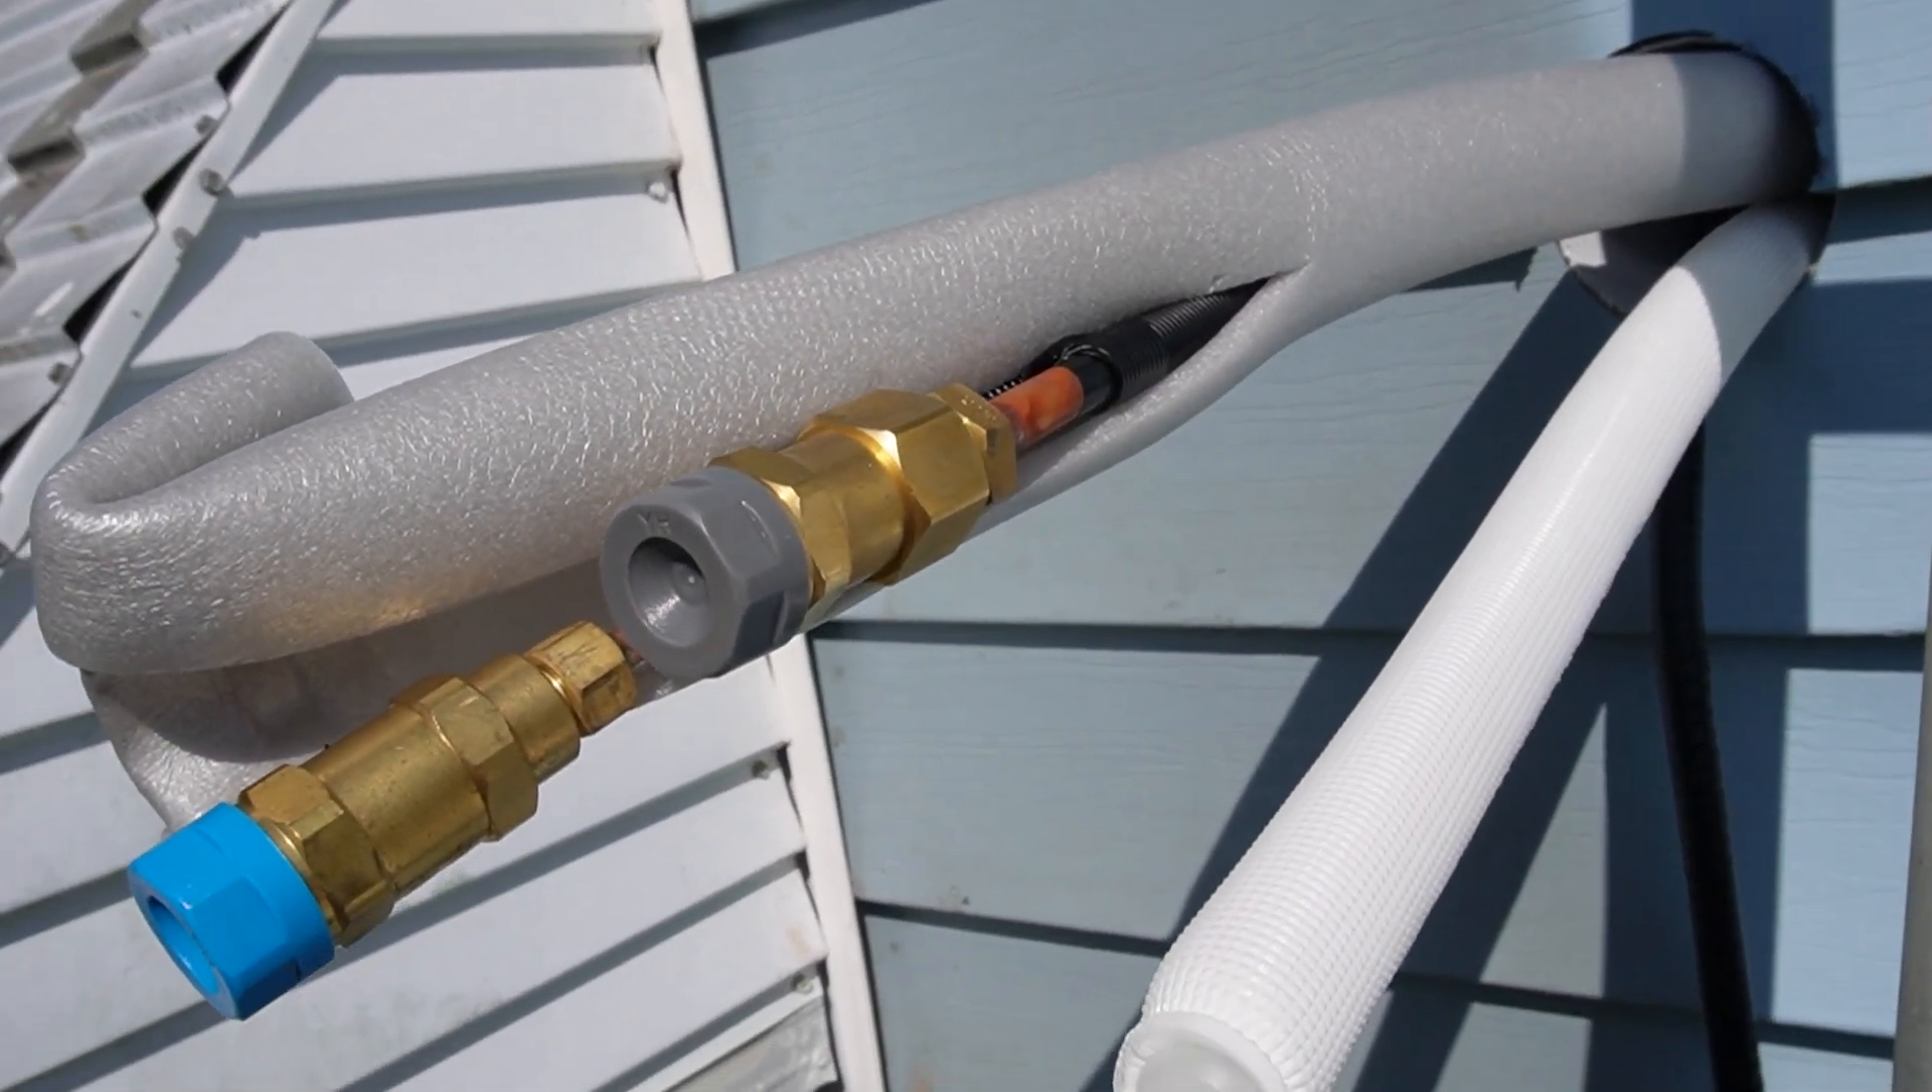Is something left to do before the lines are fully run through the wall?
No.